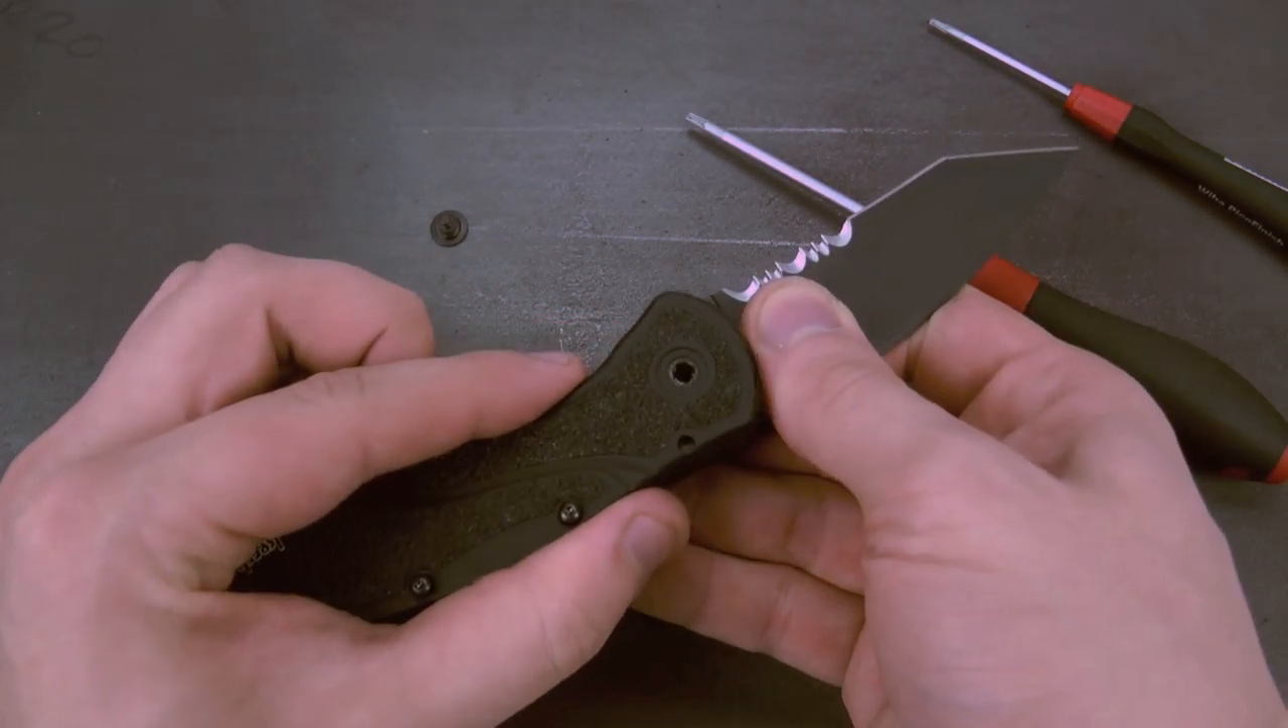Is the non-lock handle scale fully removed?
No.